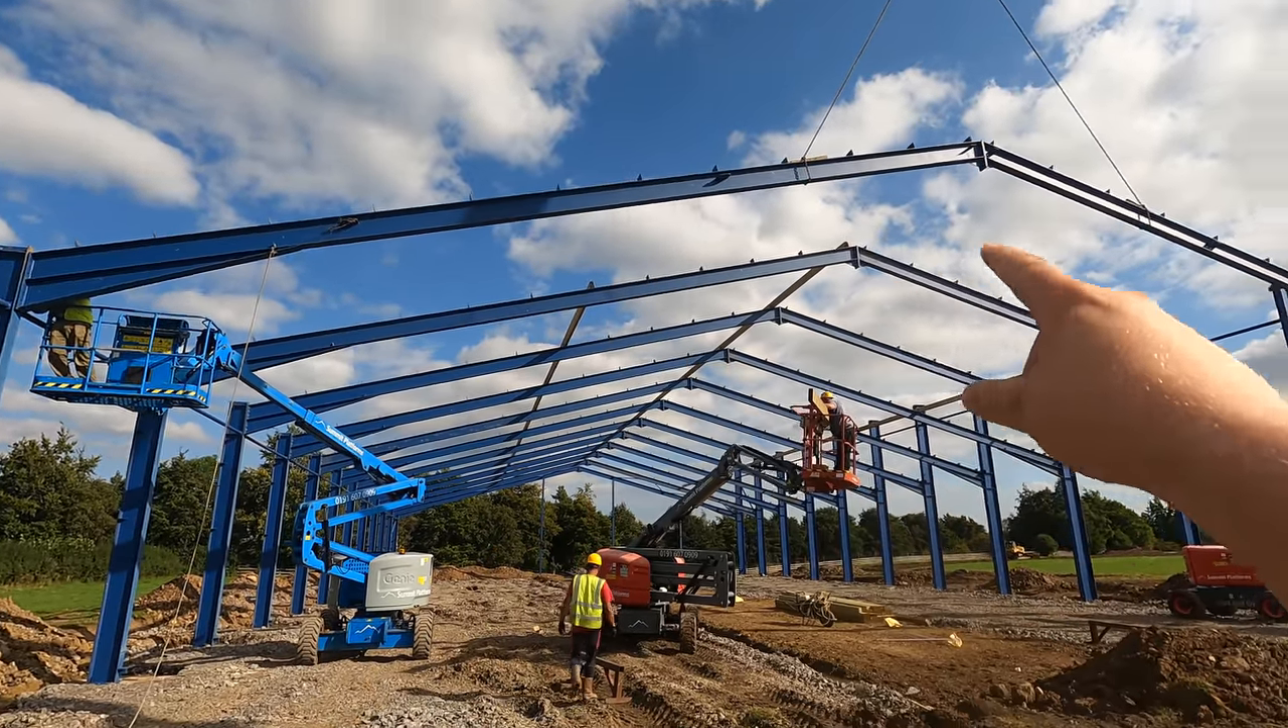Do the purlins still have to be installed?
Yes.